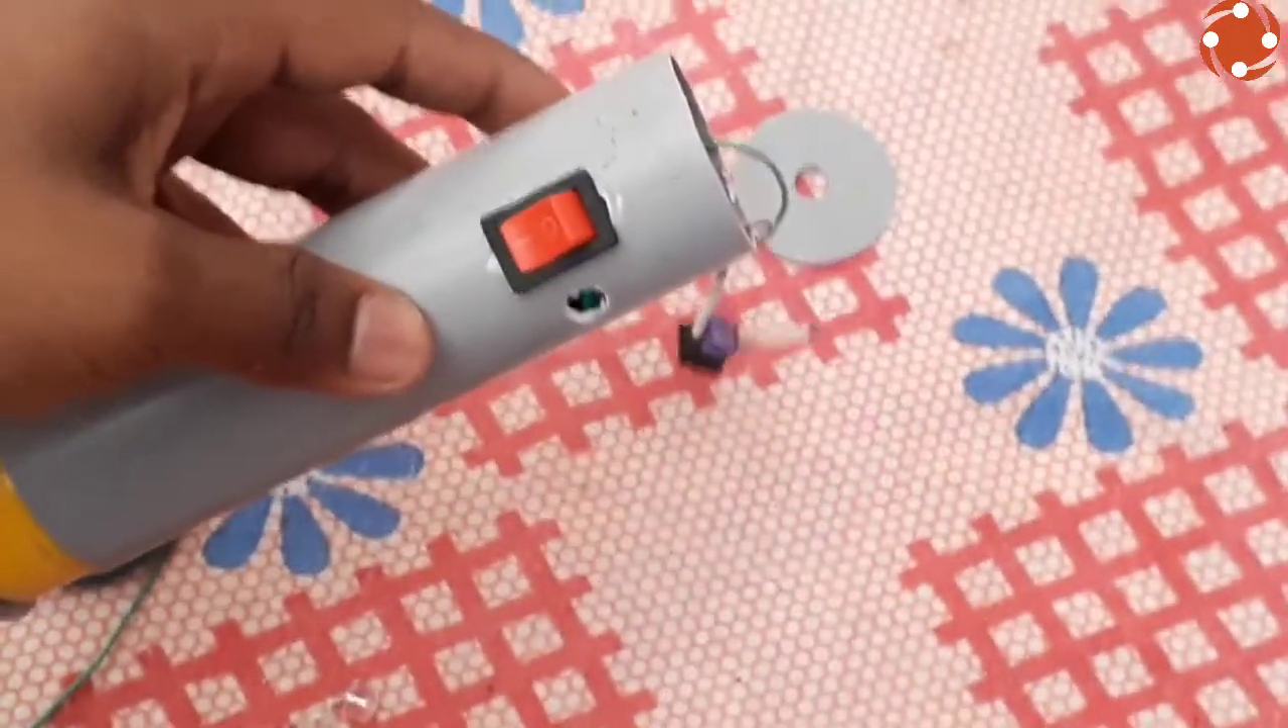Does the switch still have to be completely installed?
No.